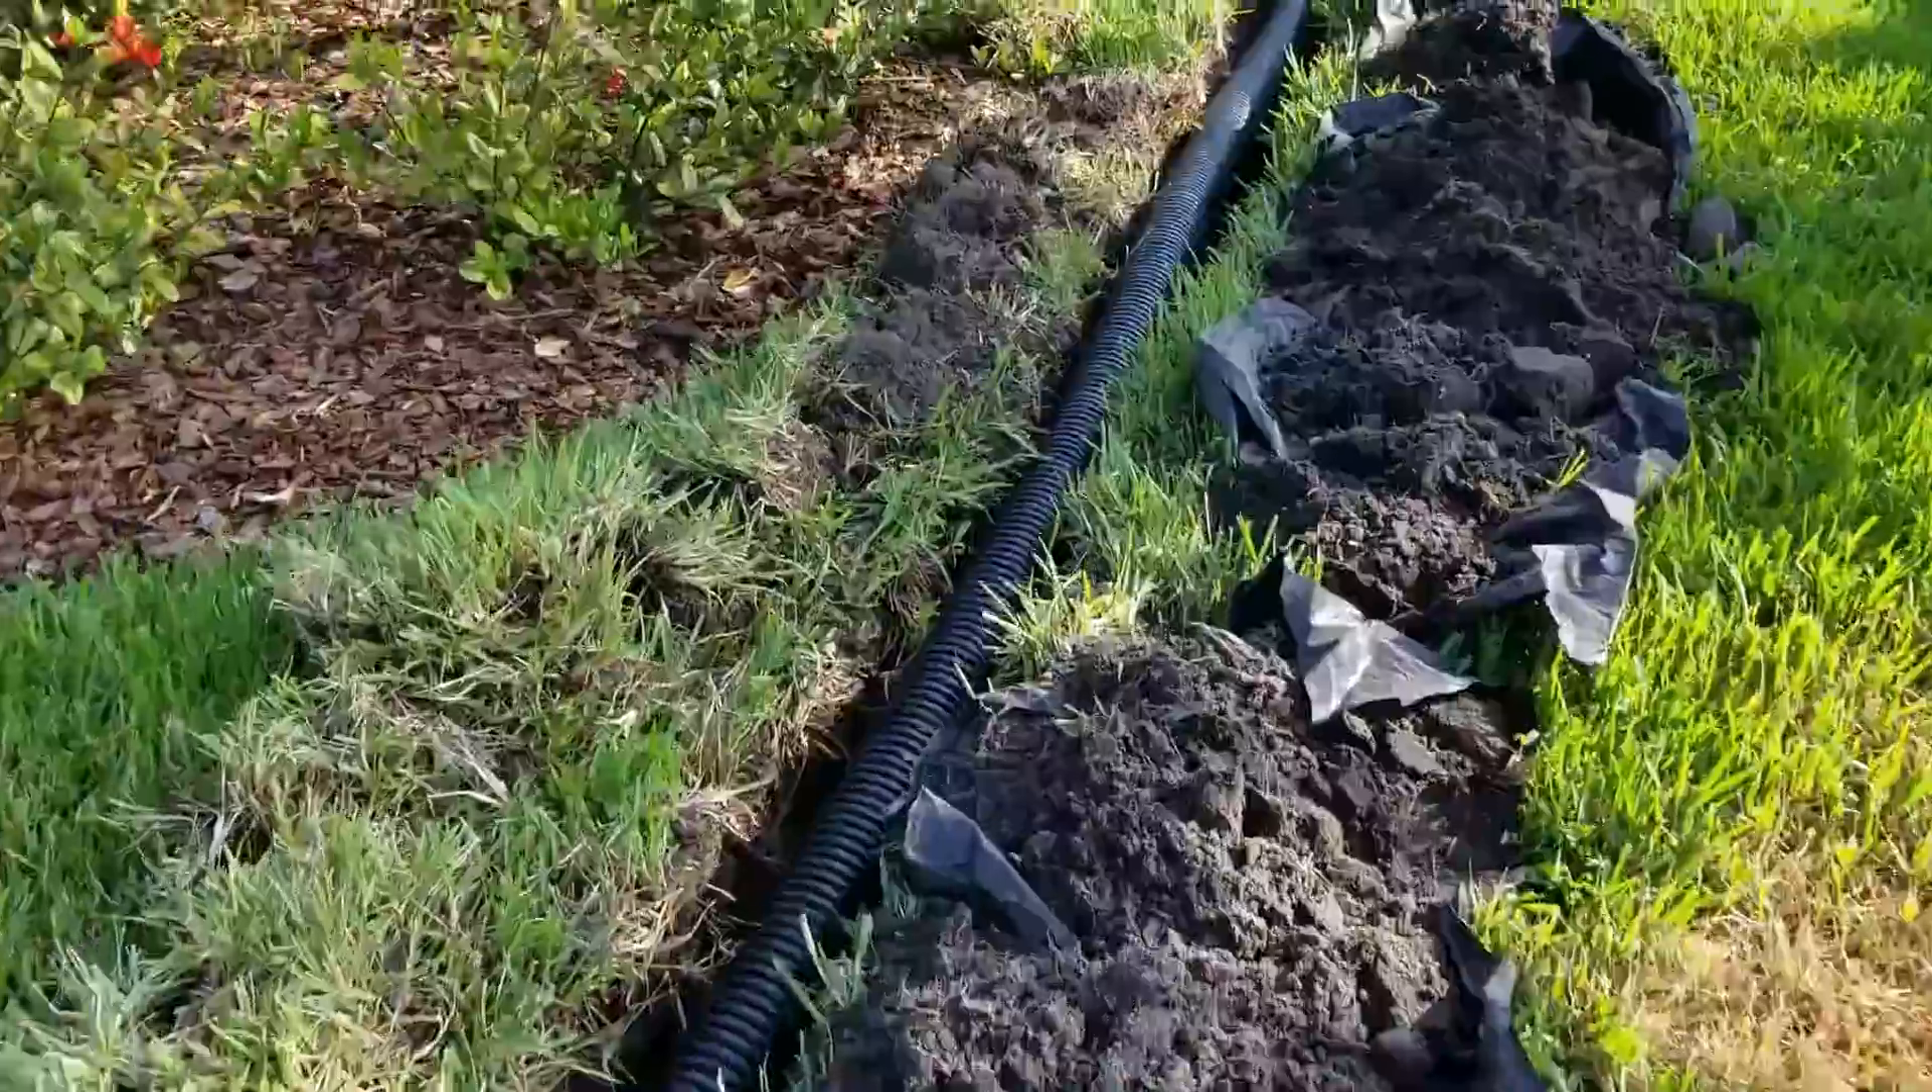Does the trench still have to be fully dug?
No.